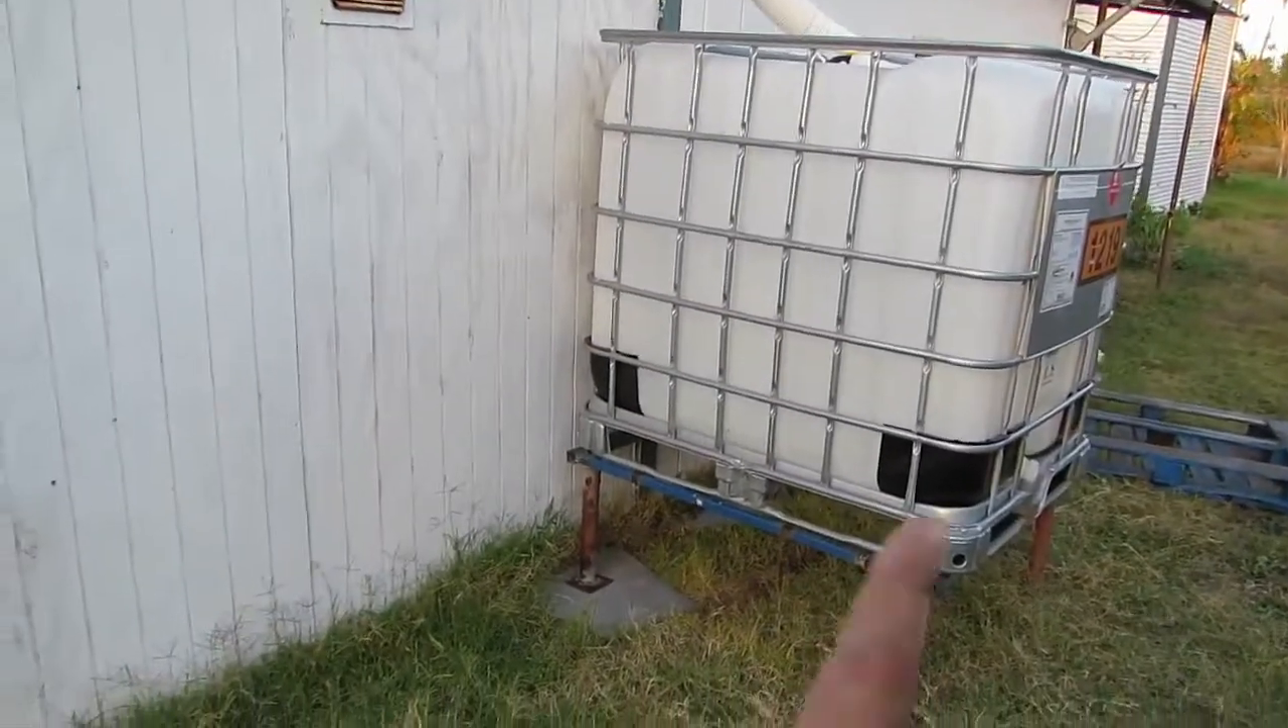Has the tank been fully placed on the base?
Yes.